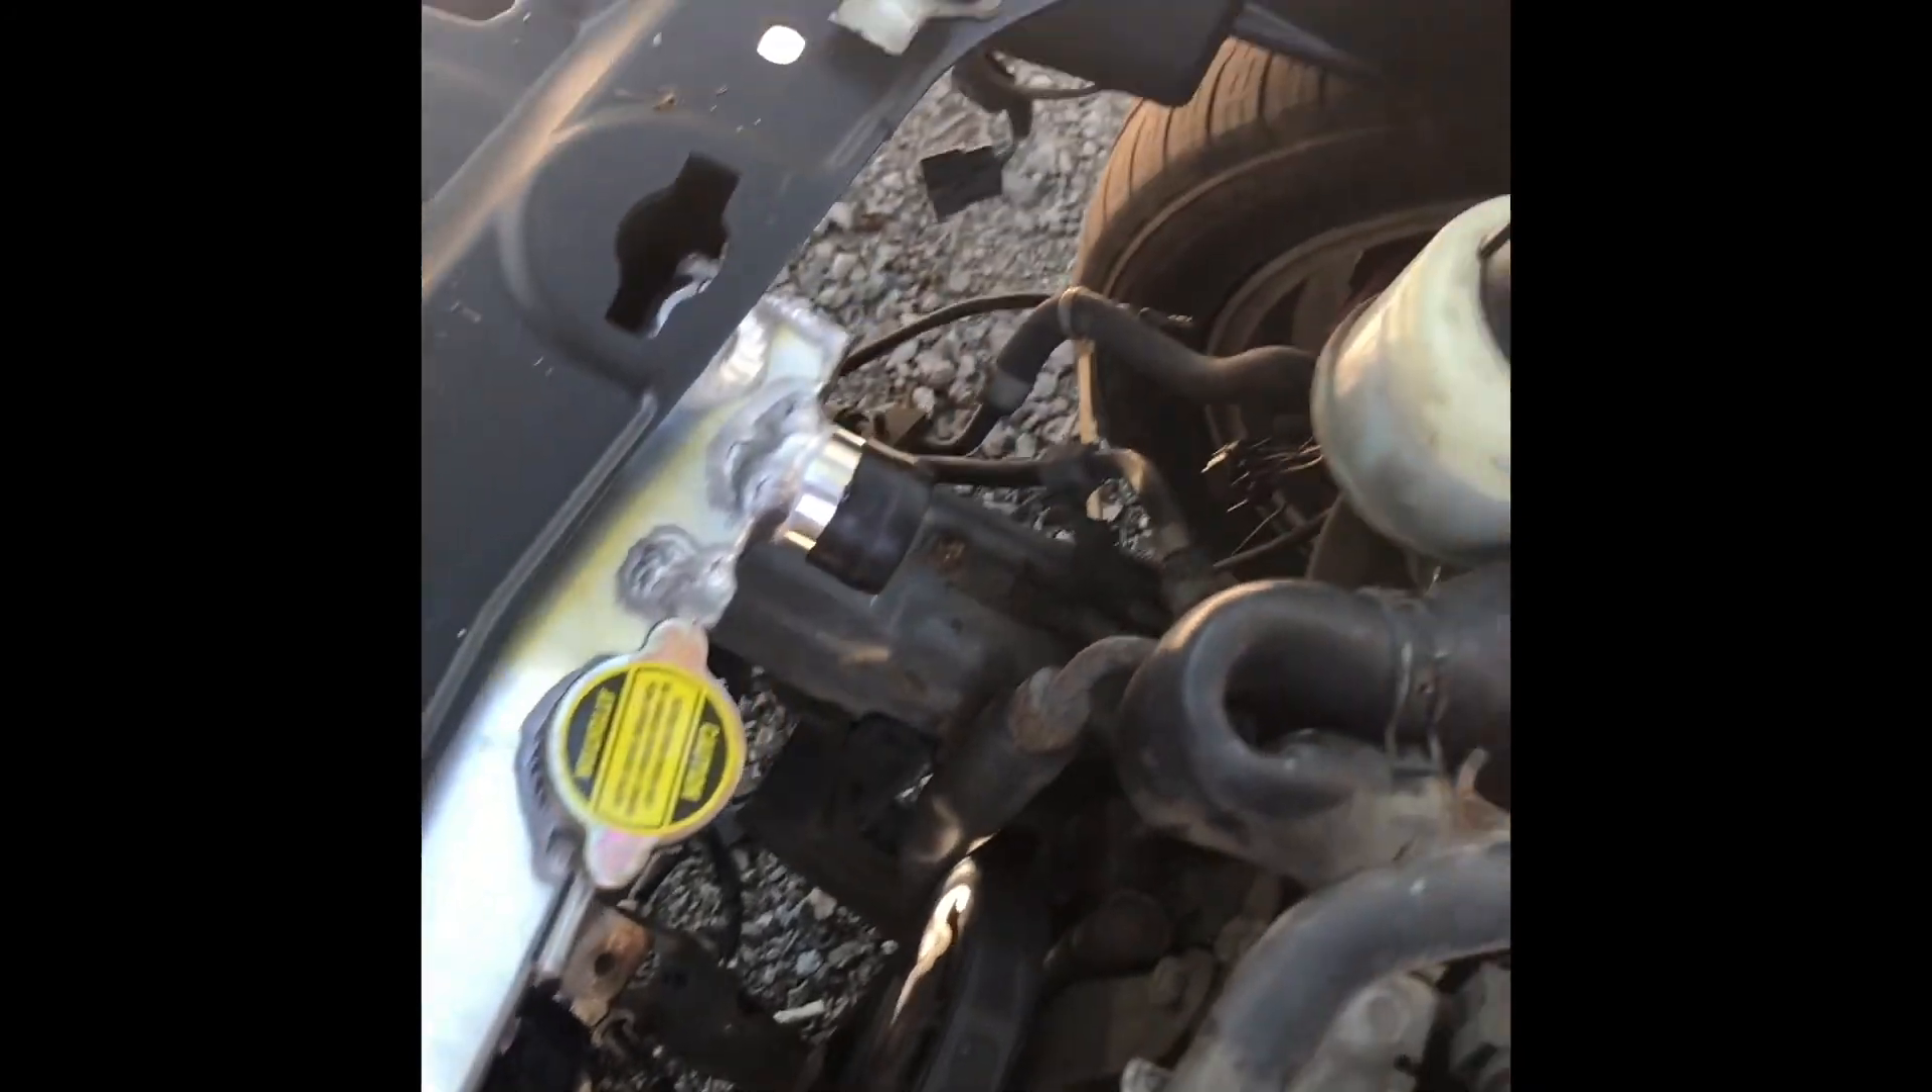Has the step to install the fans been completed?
No.